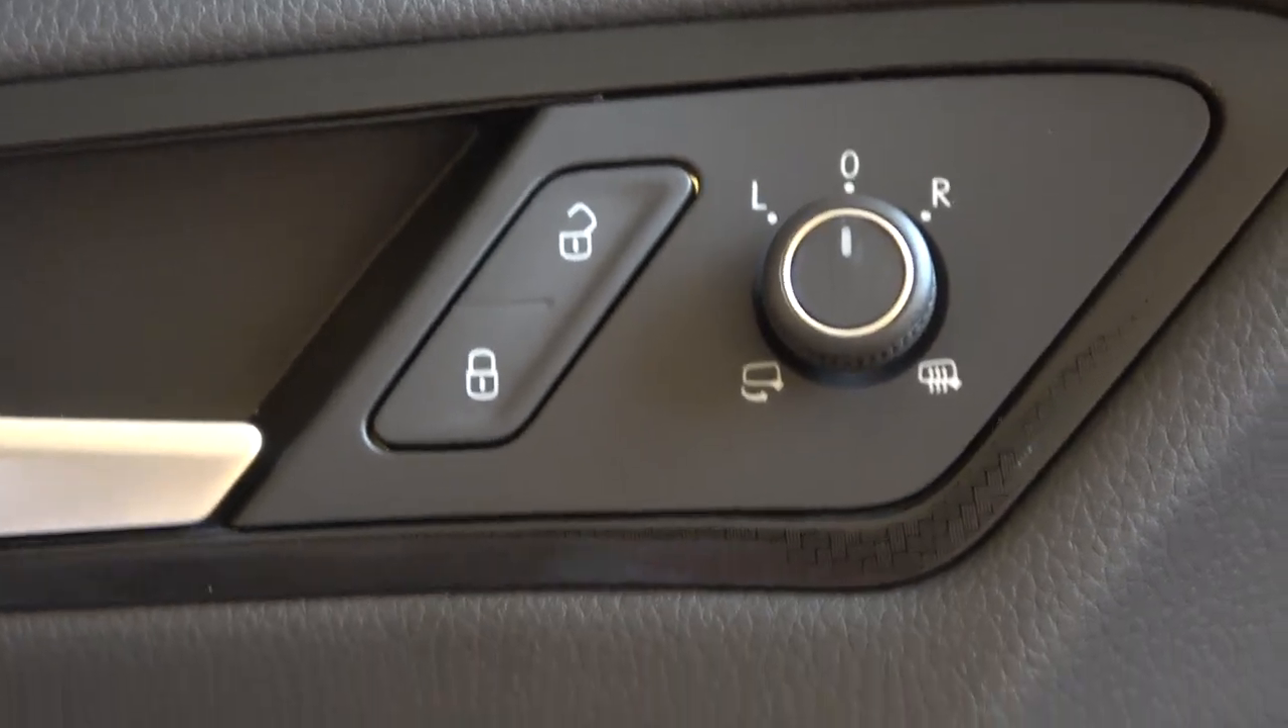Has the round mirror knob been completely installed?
Yes.